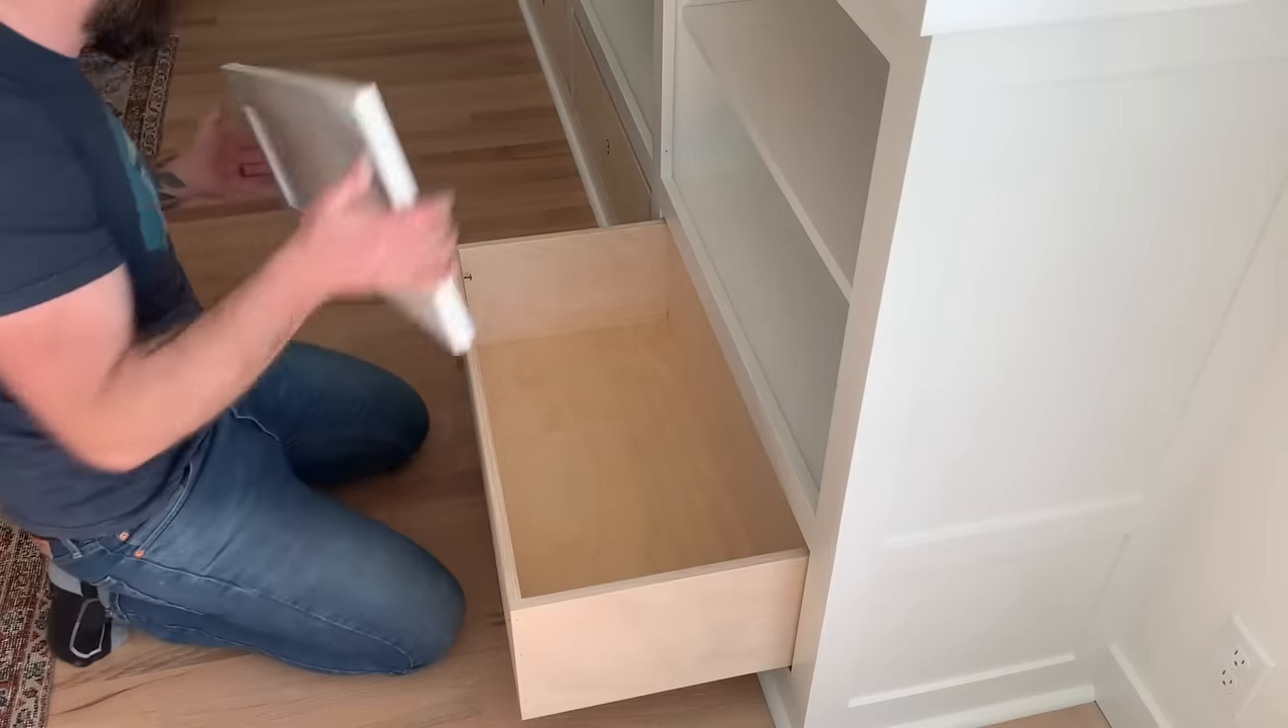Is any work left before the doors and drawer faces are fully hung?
Yes.